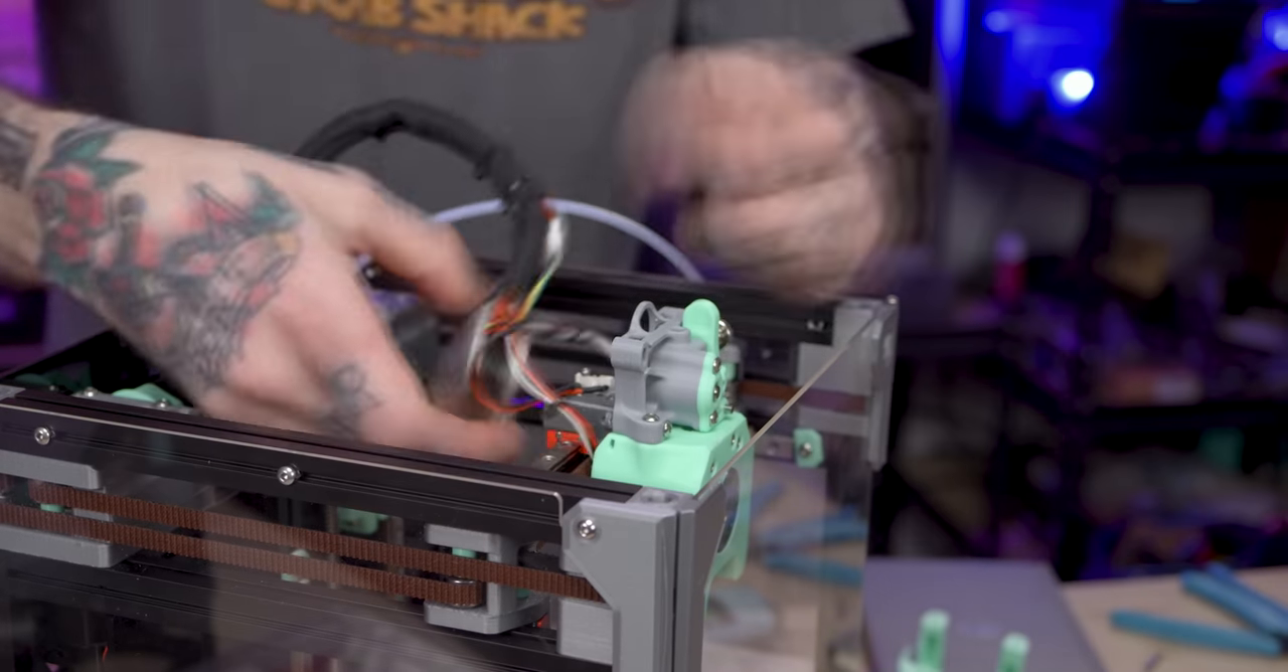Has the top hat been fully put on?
No.